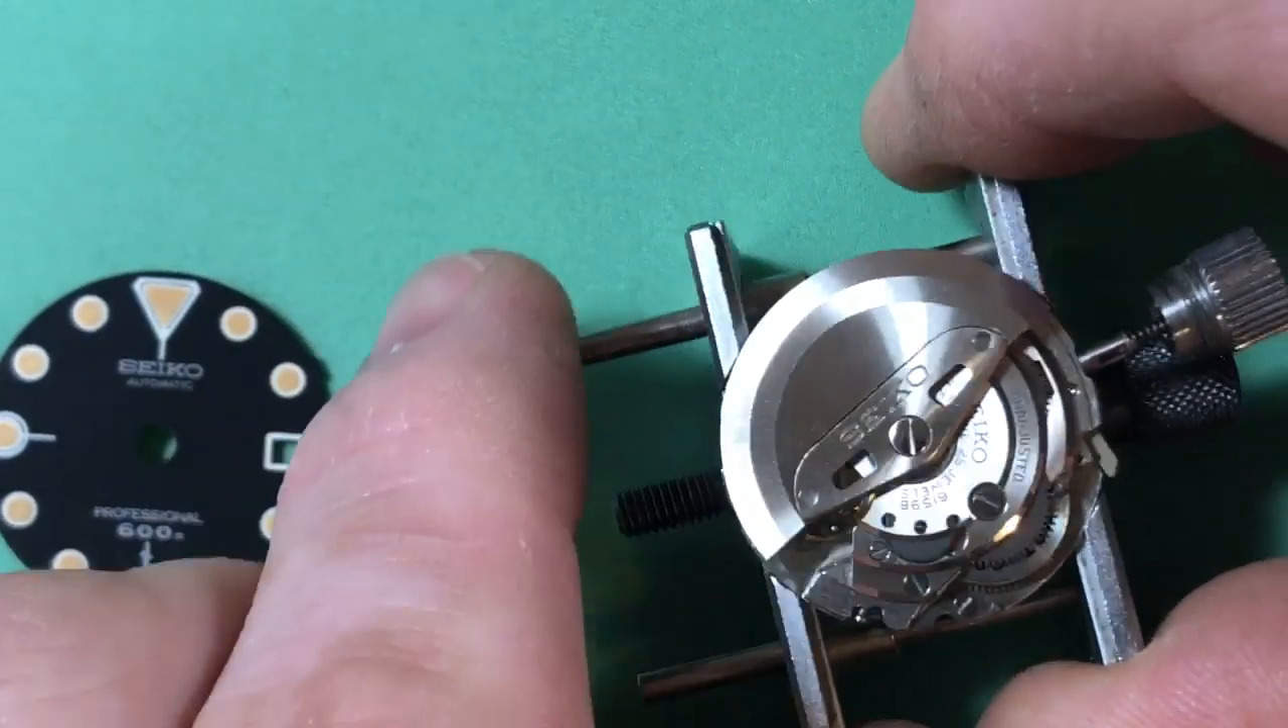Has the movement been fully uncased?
Yes.